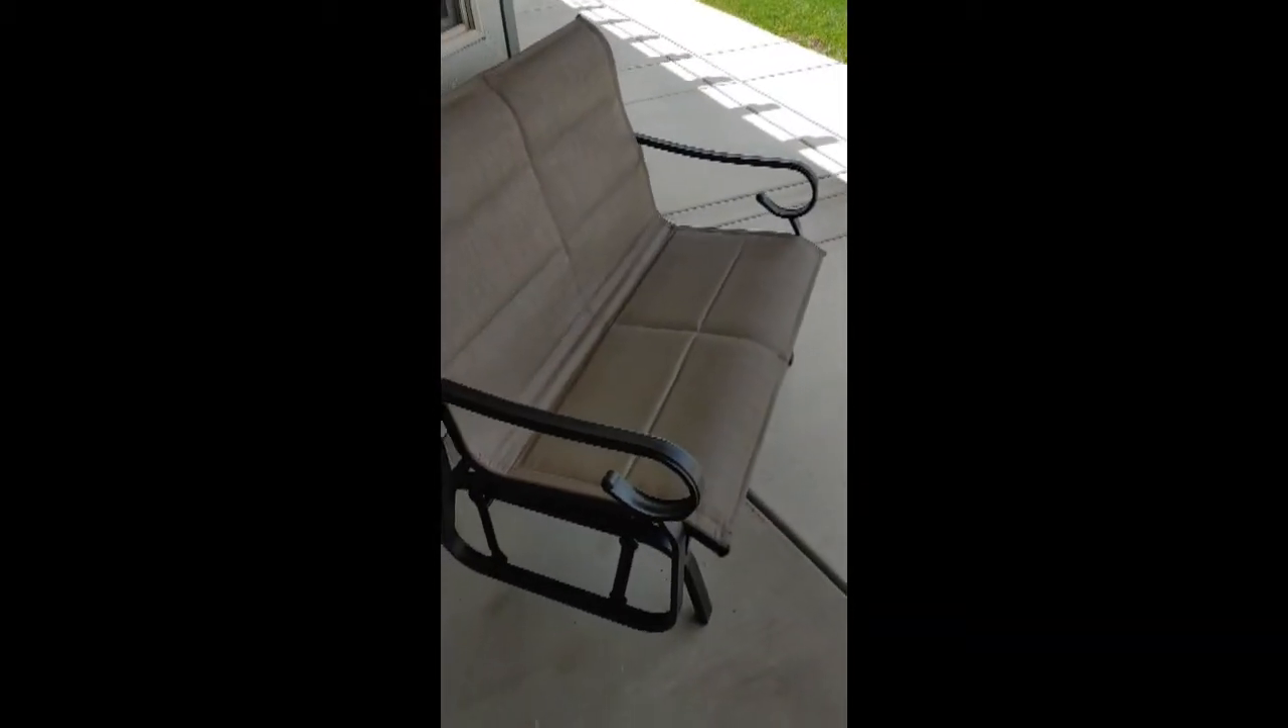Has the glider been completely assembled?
Yes.